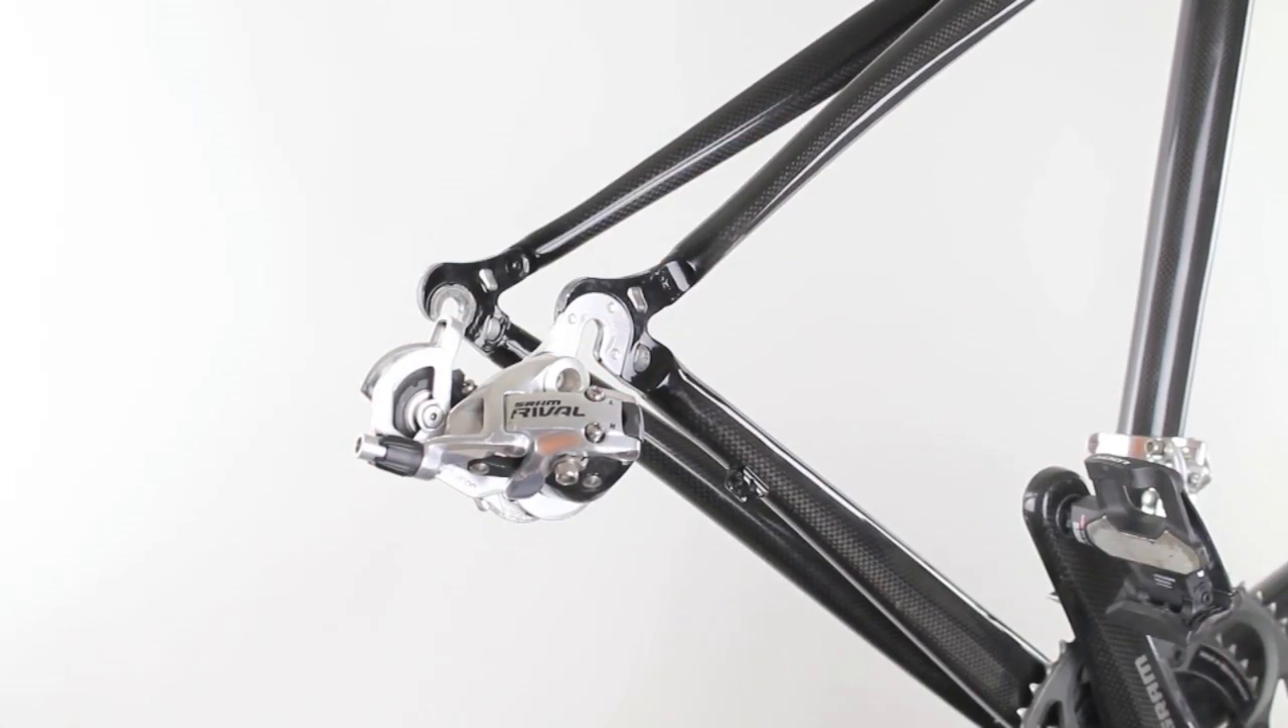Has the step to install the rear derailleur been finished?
Yes.